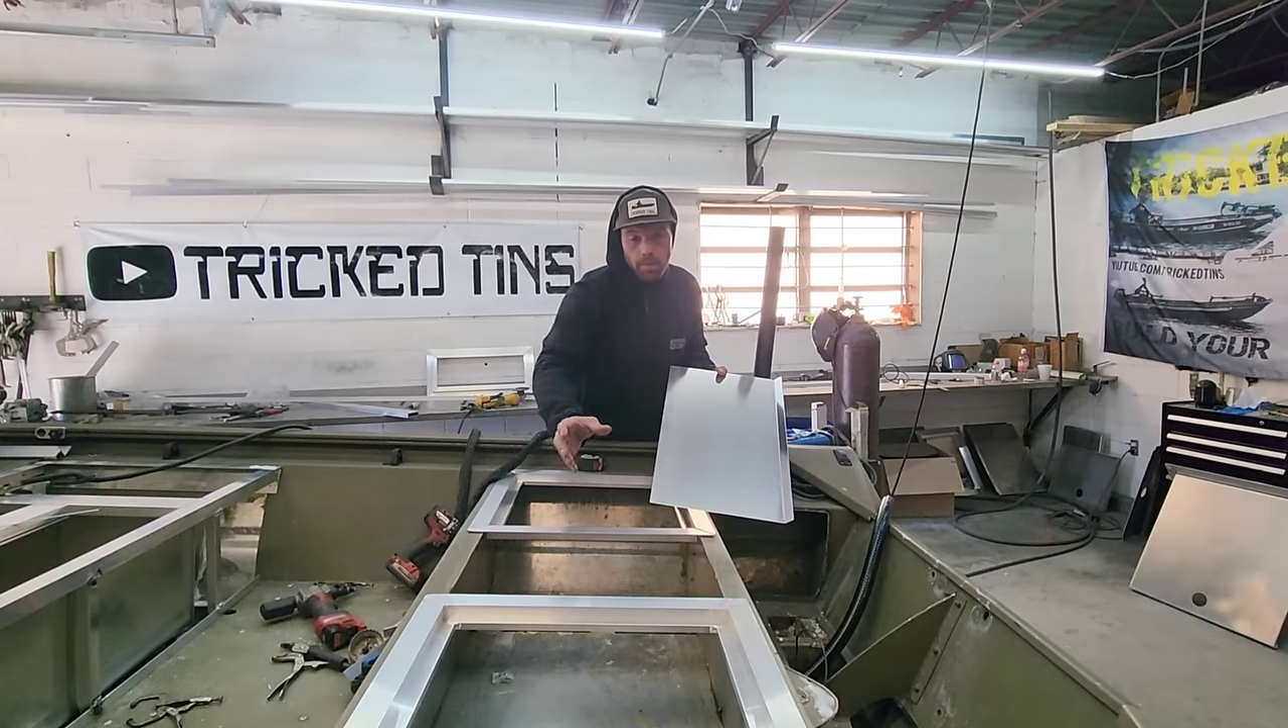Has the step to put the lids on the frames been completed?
No.